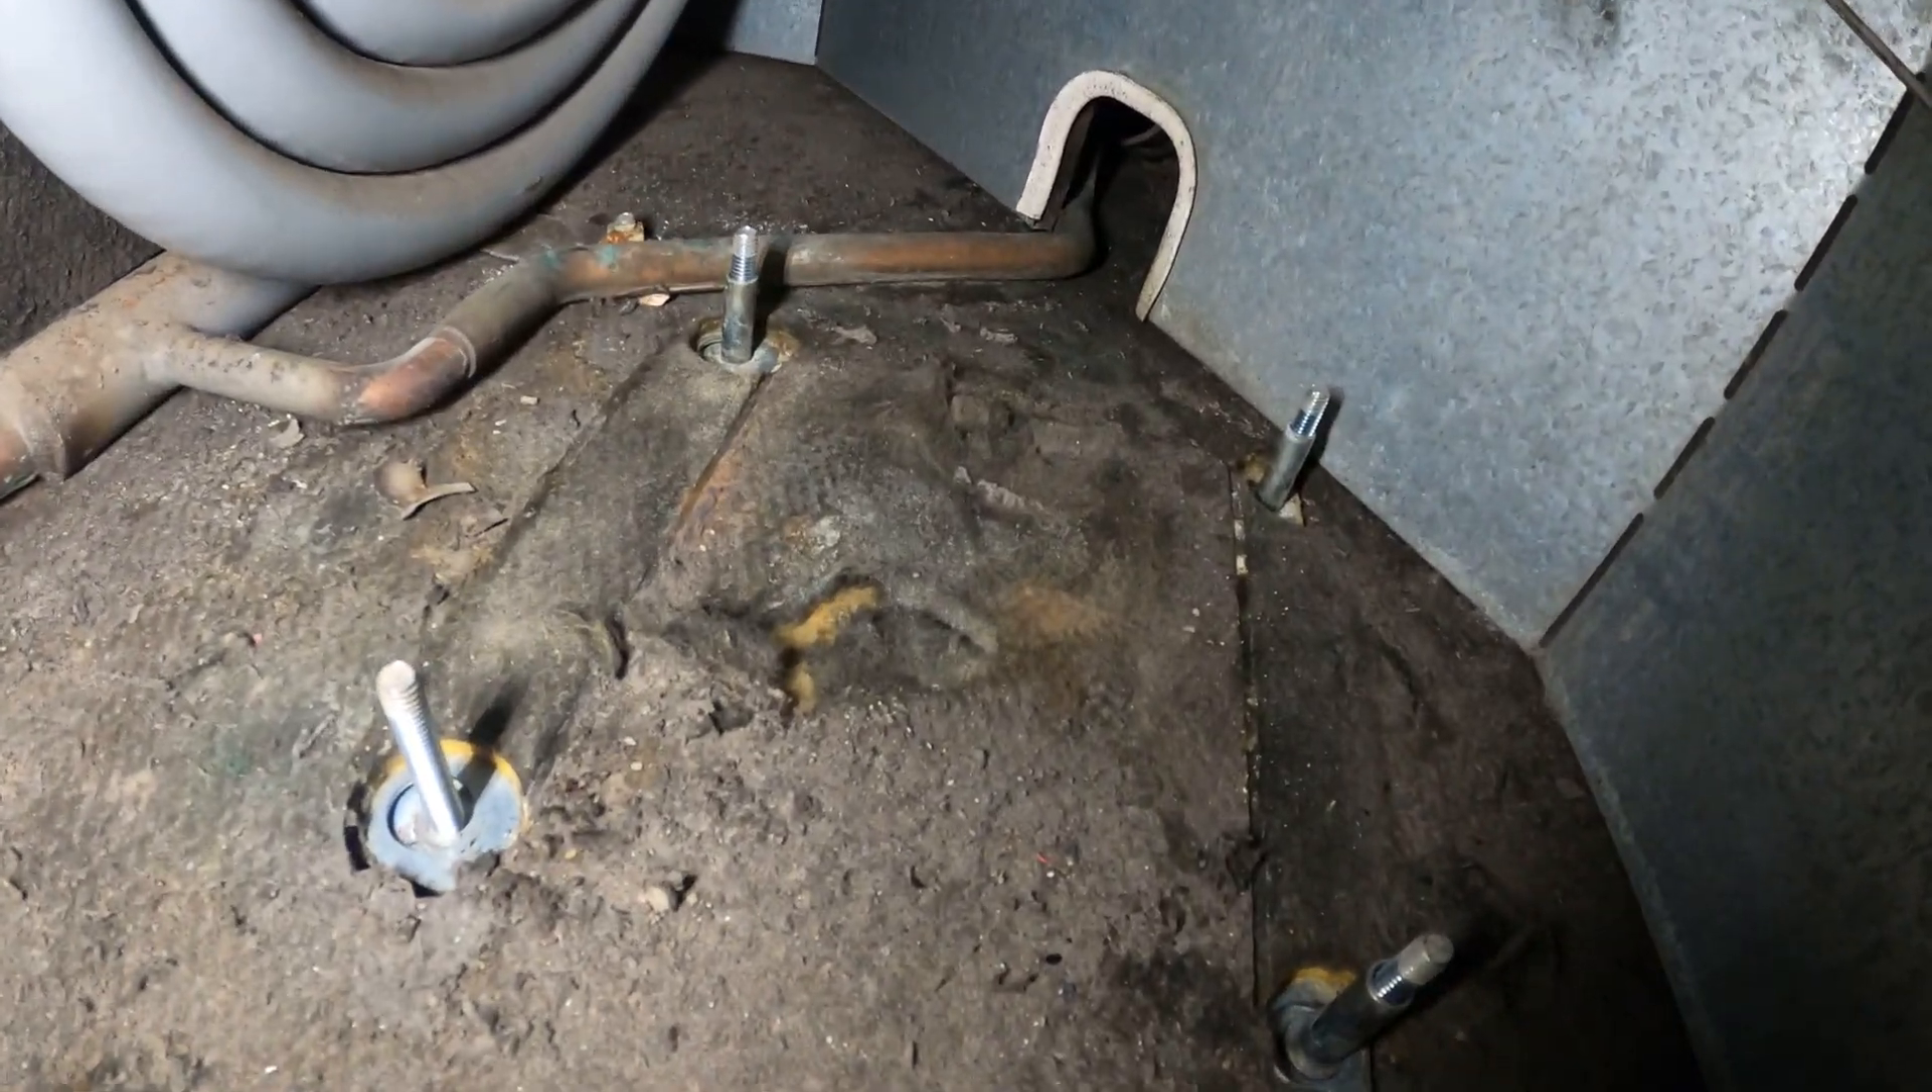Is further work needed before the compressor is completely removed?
No.